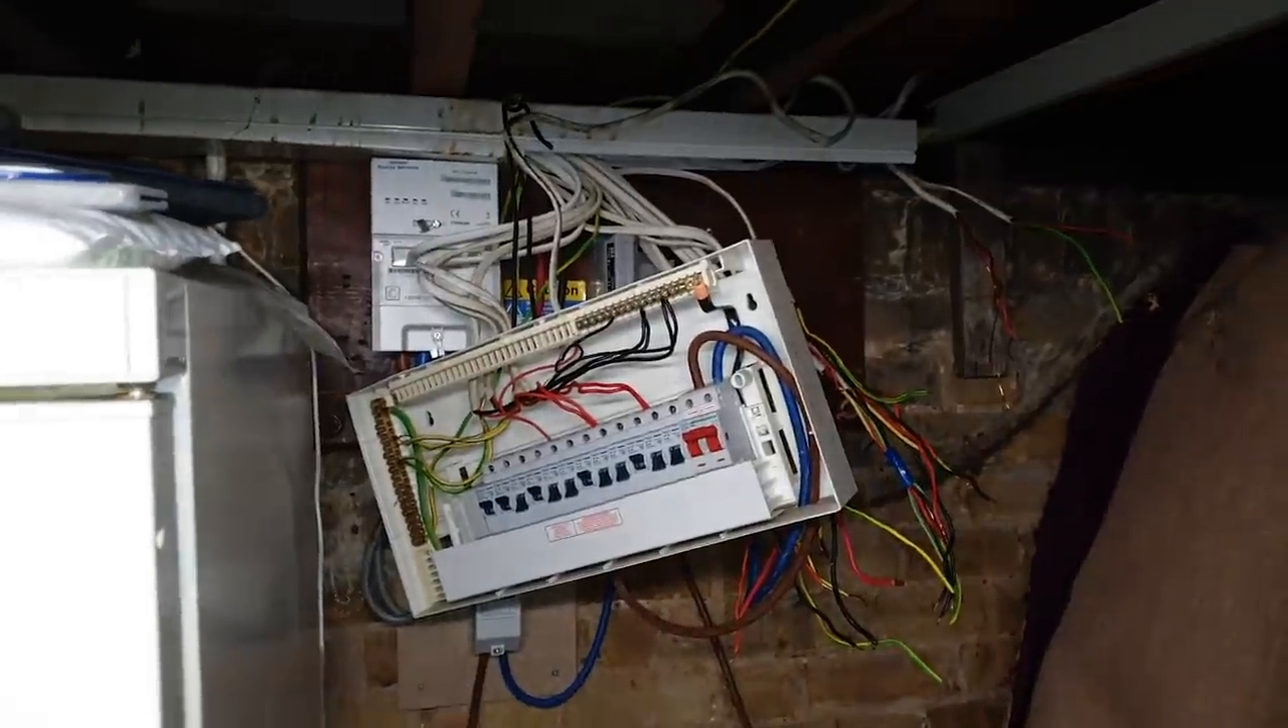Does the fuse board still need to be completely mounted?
Yes.